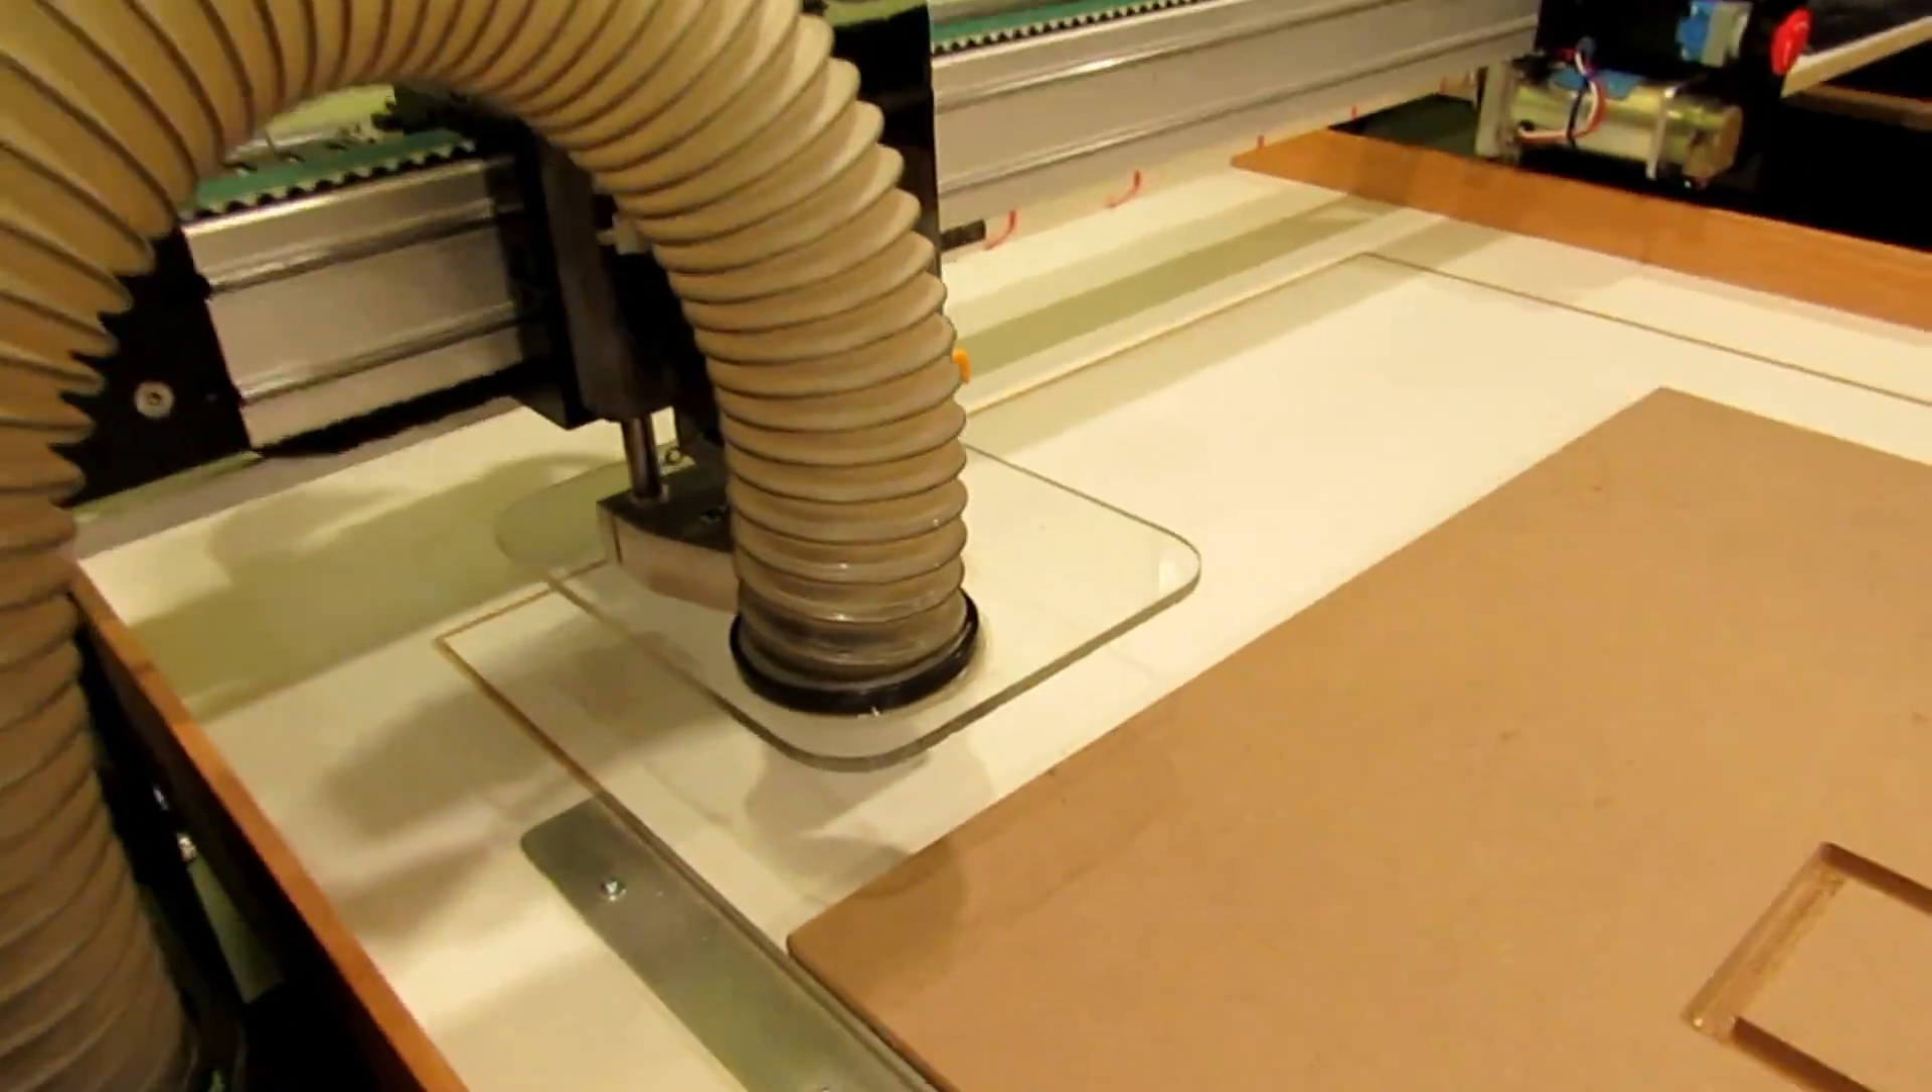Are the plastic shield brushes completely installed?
No.